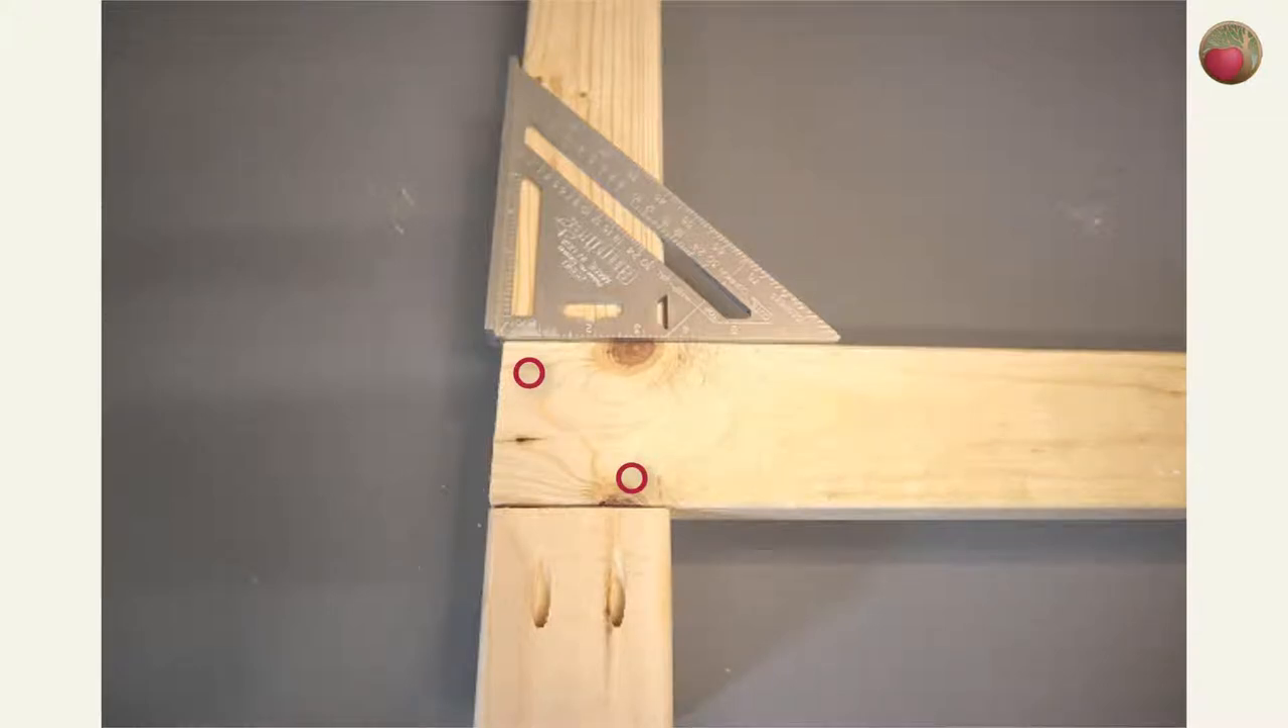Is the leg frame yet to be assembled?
Yes.